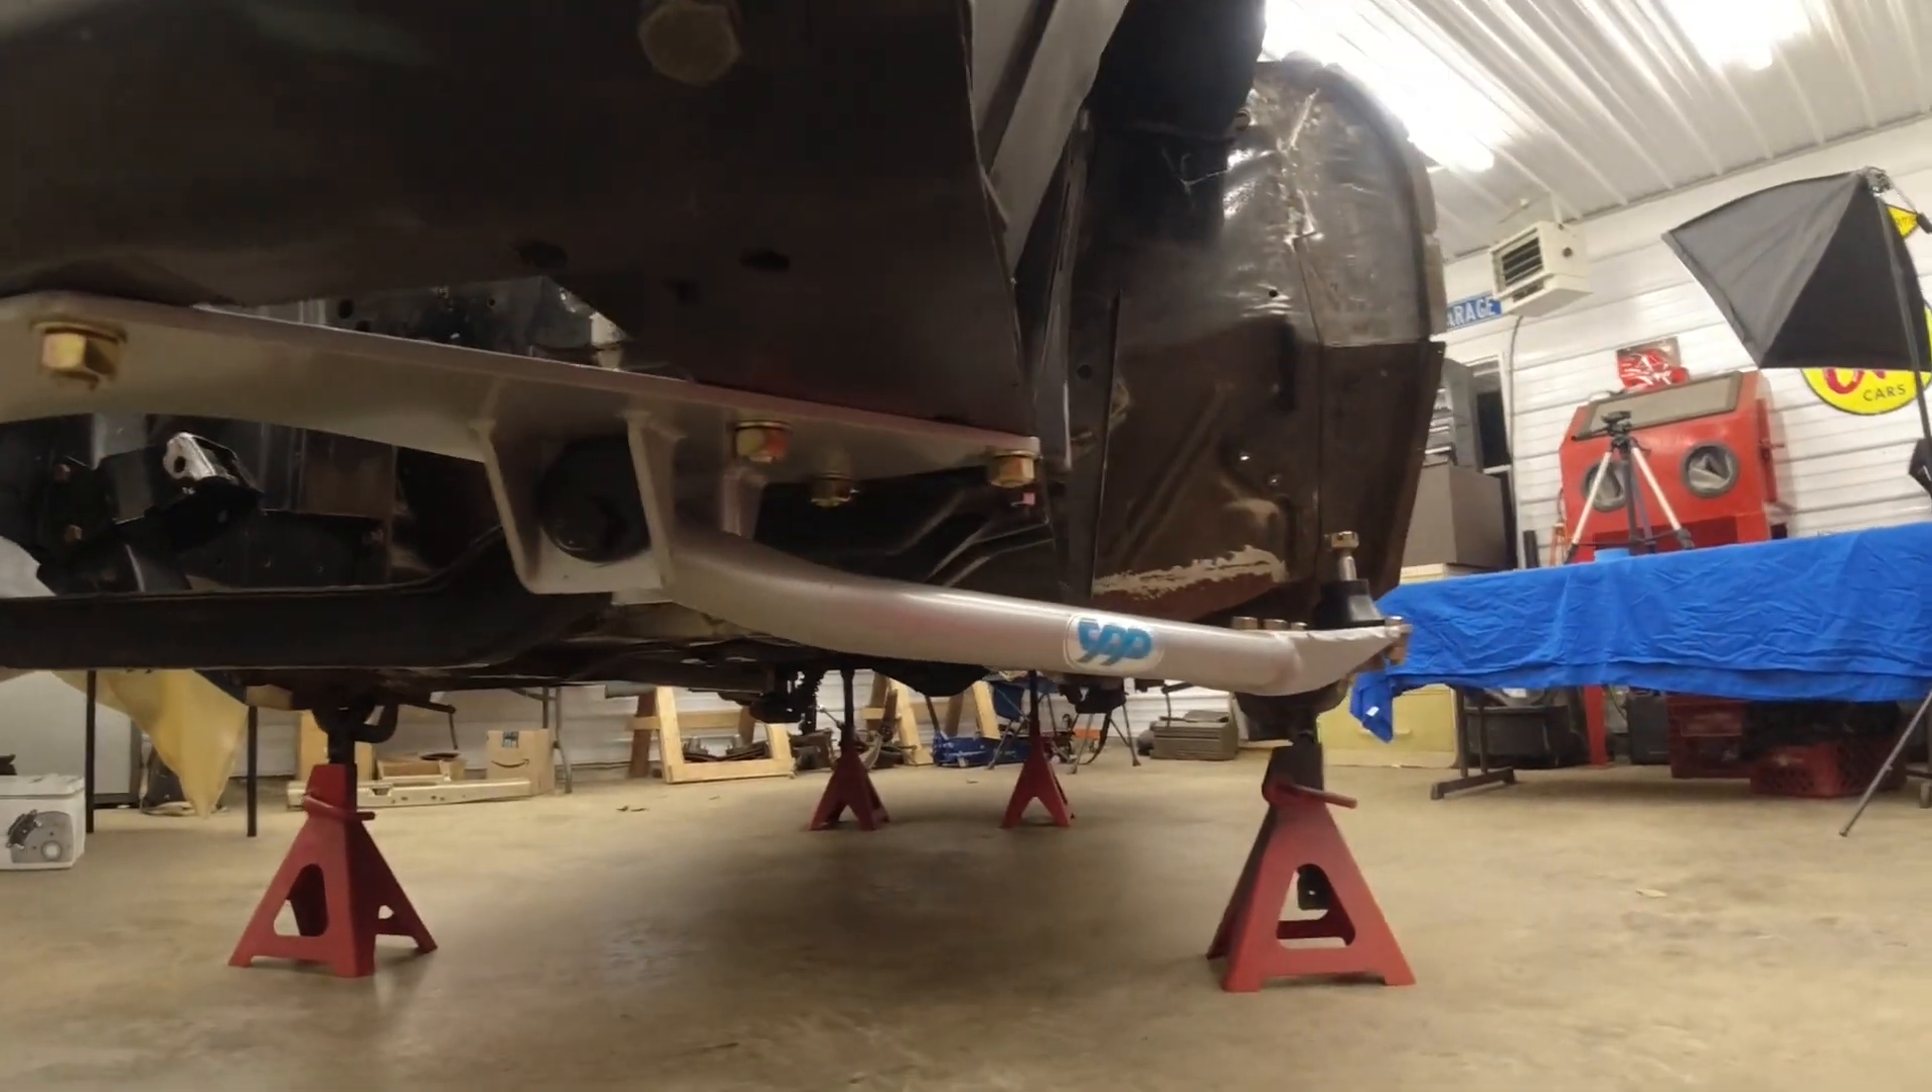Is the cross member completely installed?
Yes.